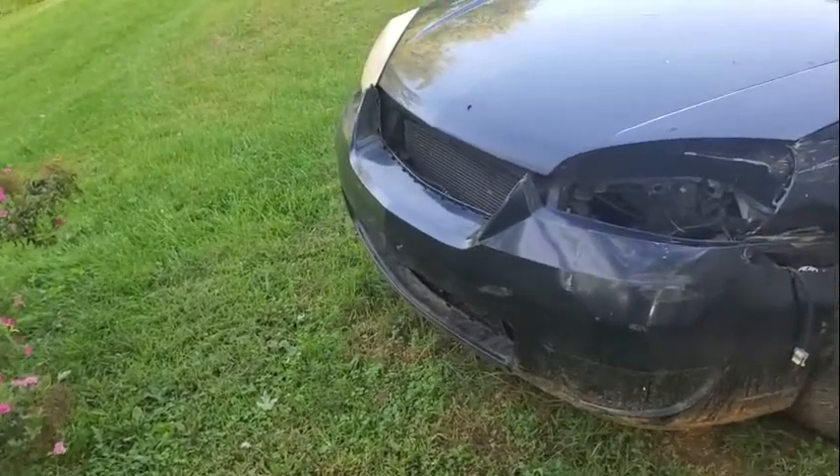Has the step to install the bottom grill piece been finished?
No.